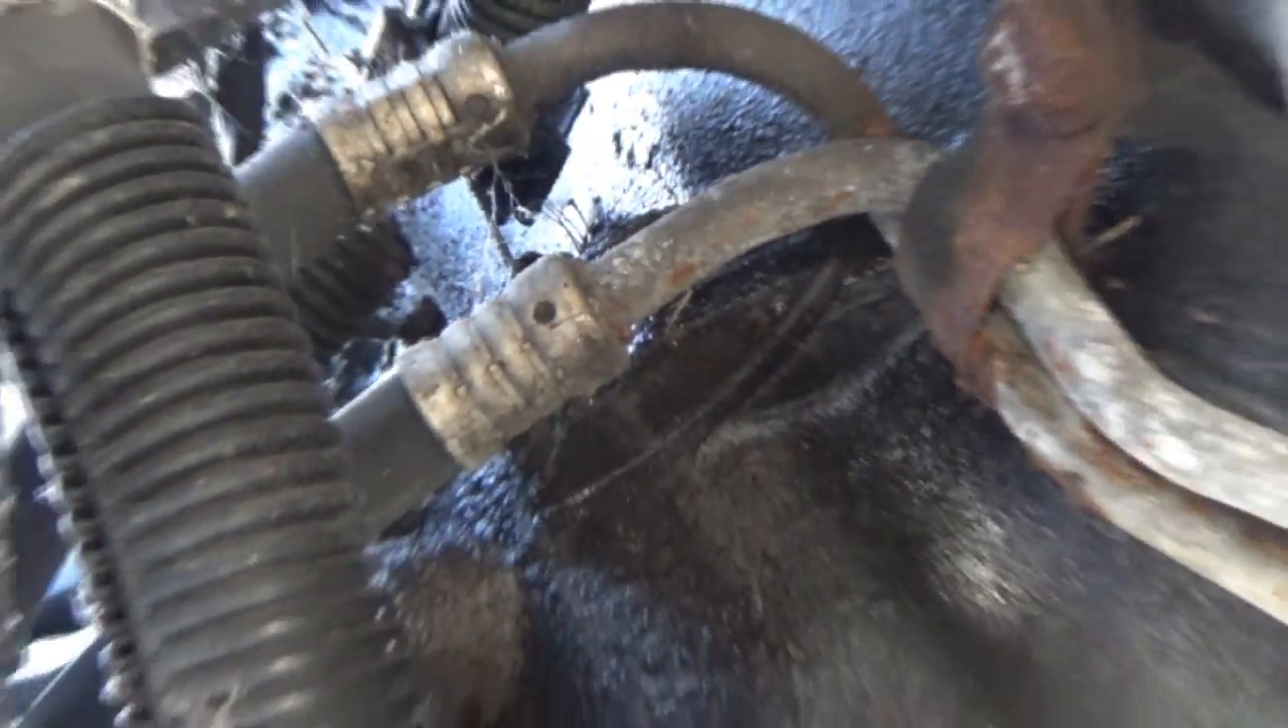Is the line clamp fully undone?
No.